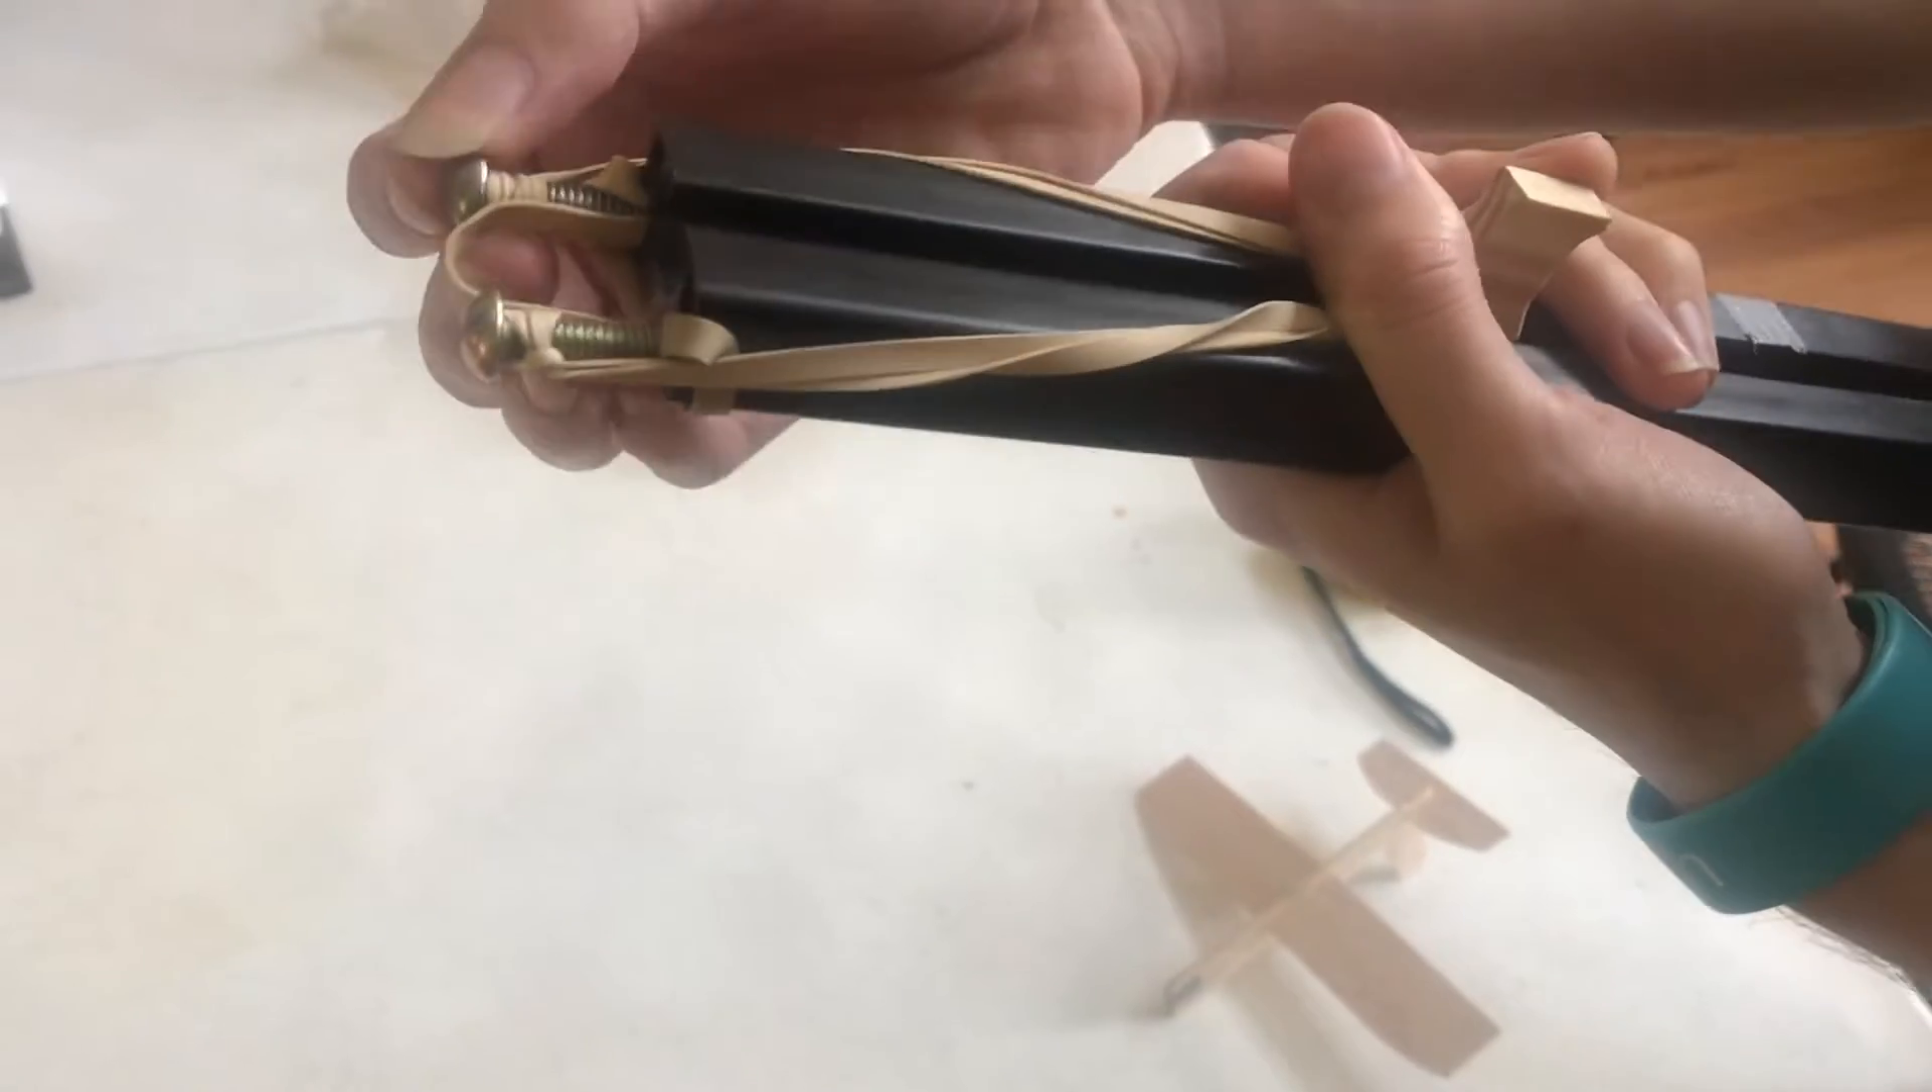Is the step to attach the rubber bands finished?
Yes.